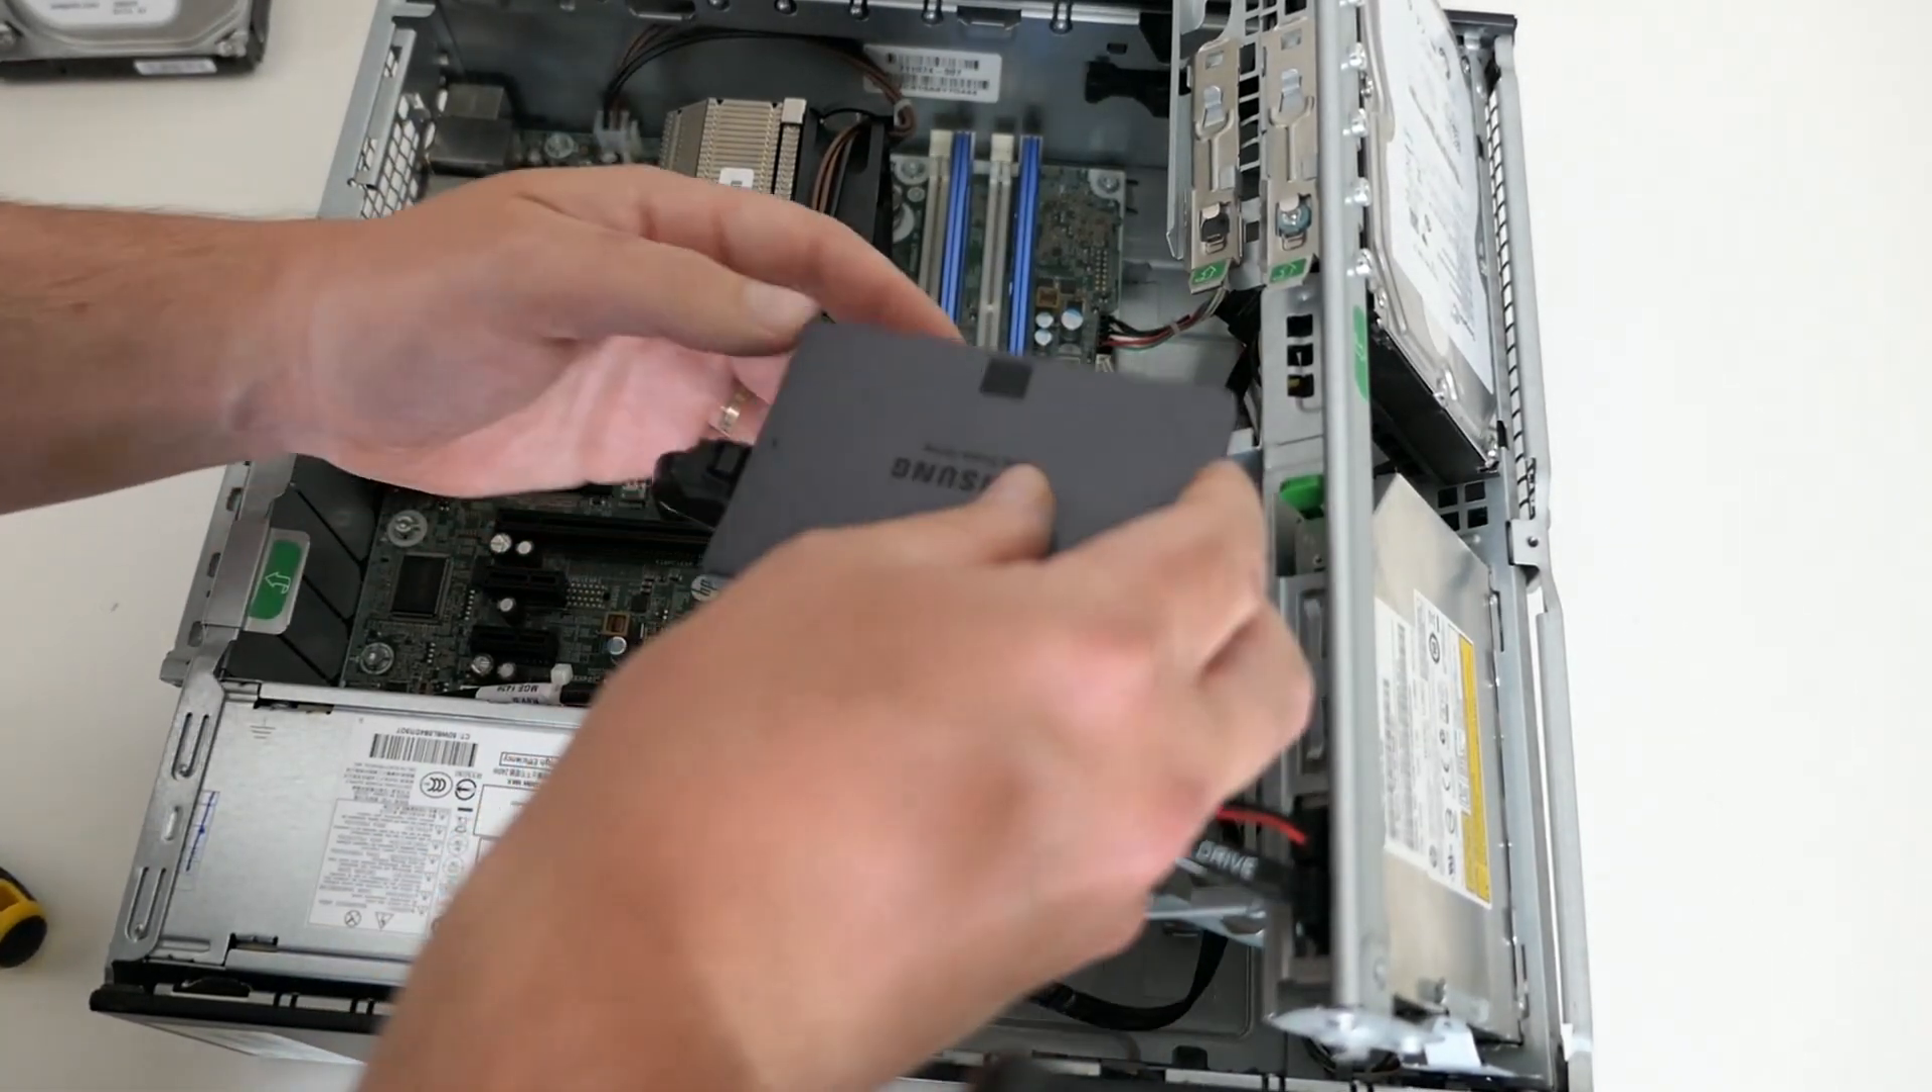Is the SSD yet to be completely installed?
Yes.